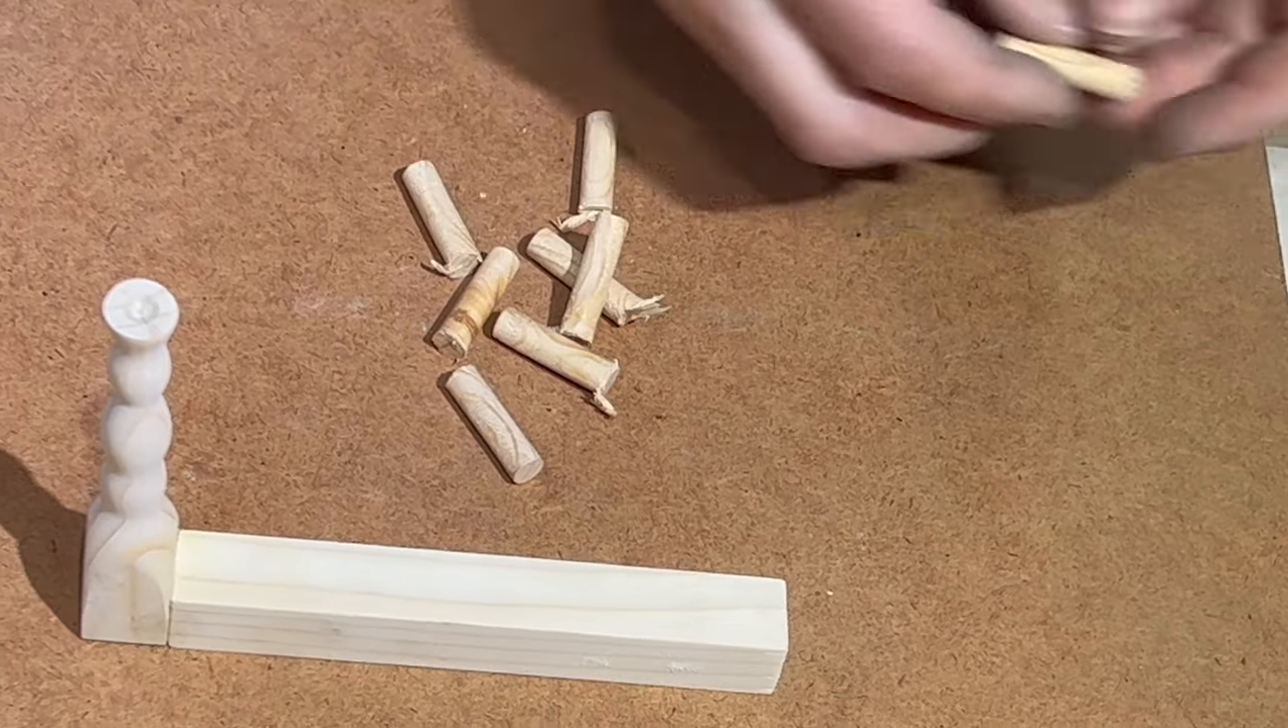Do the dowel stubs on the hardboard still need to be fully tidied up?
Yes.